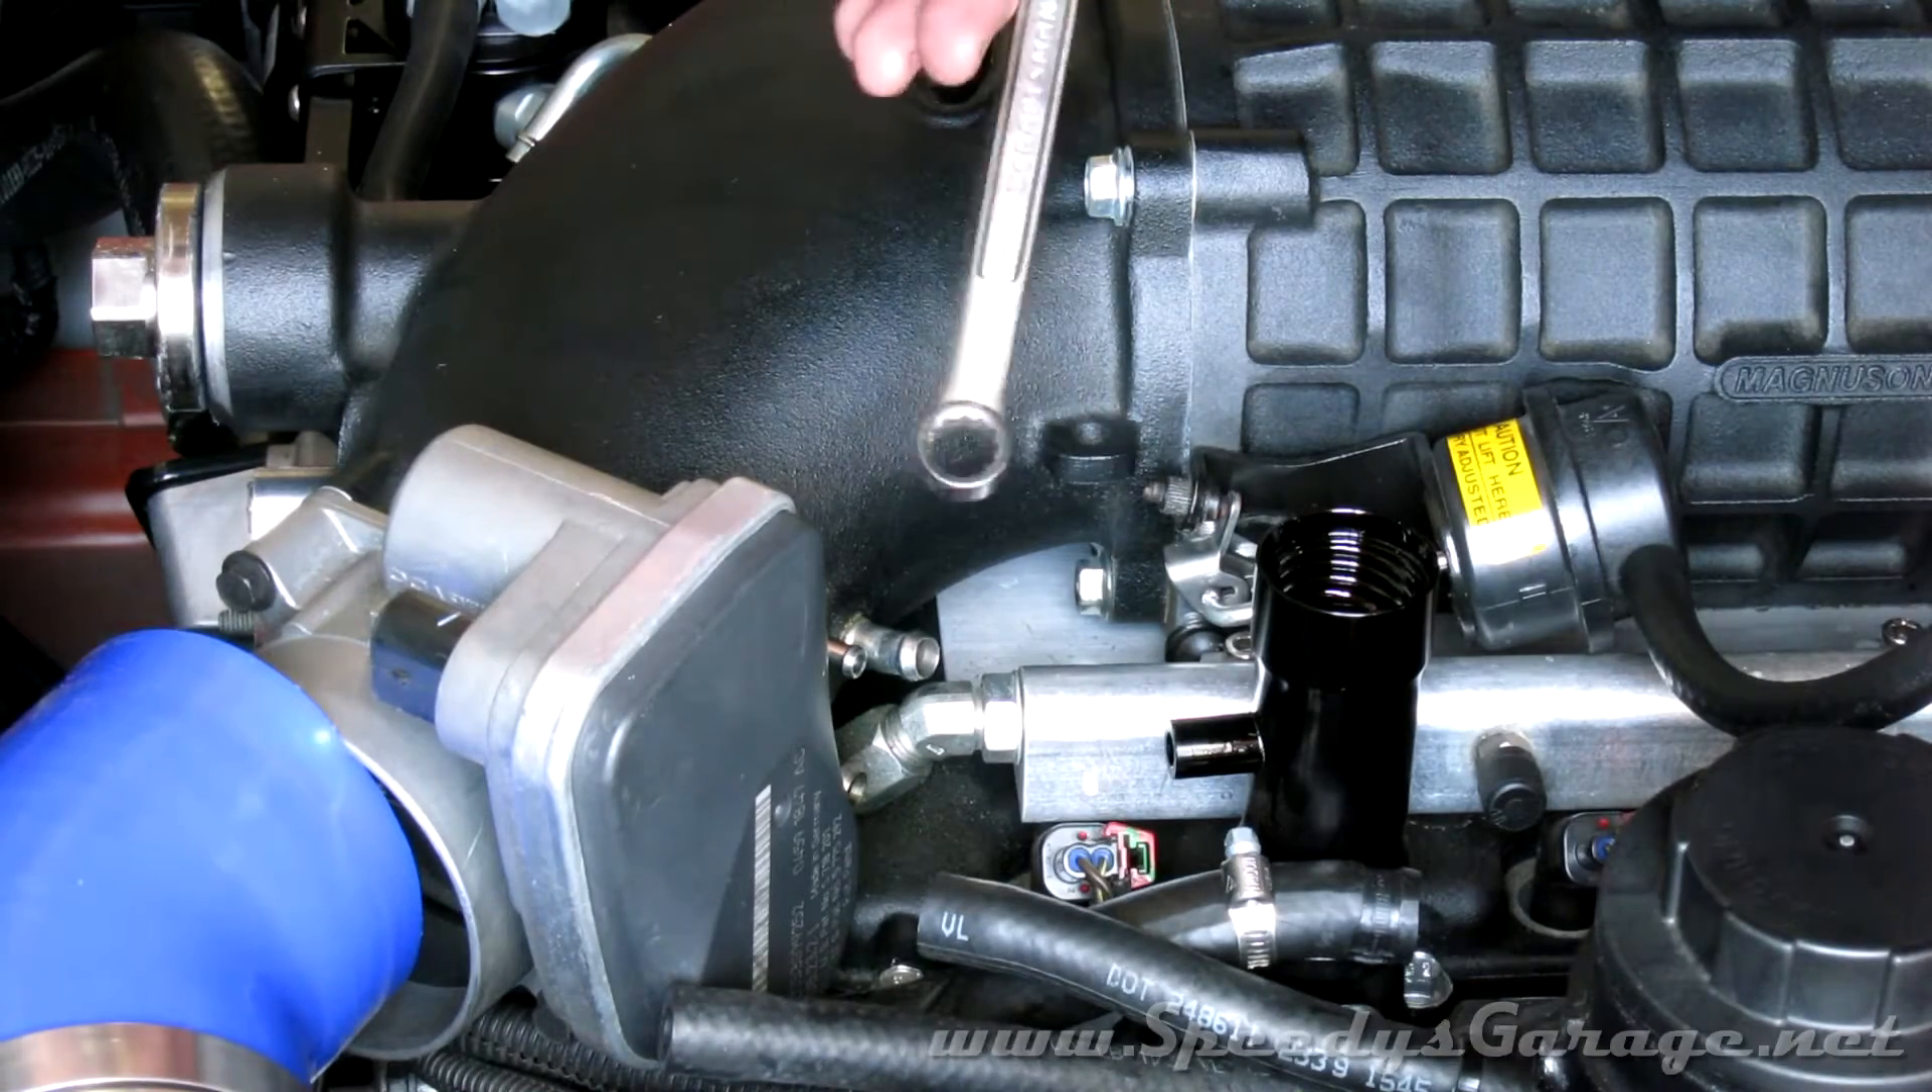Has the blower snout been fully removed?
No.